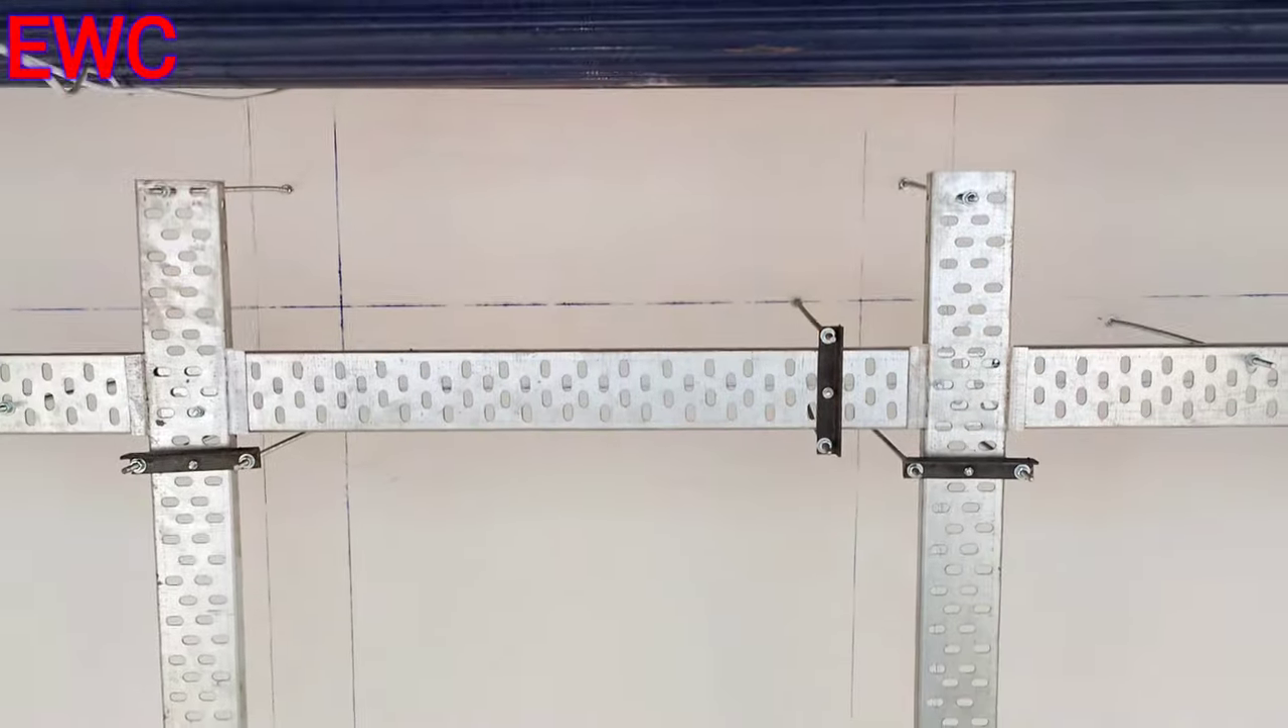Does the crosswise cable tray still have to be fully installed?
No.